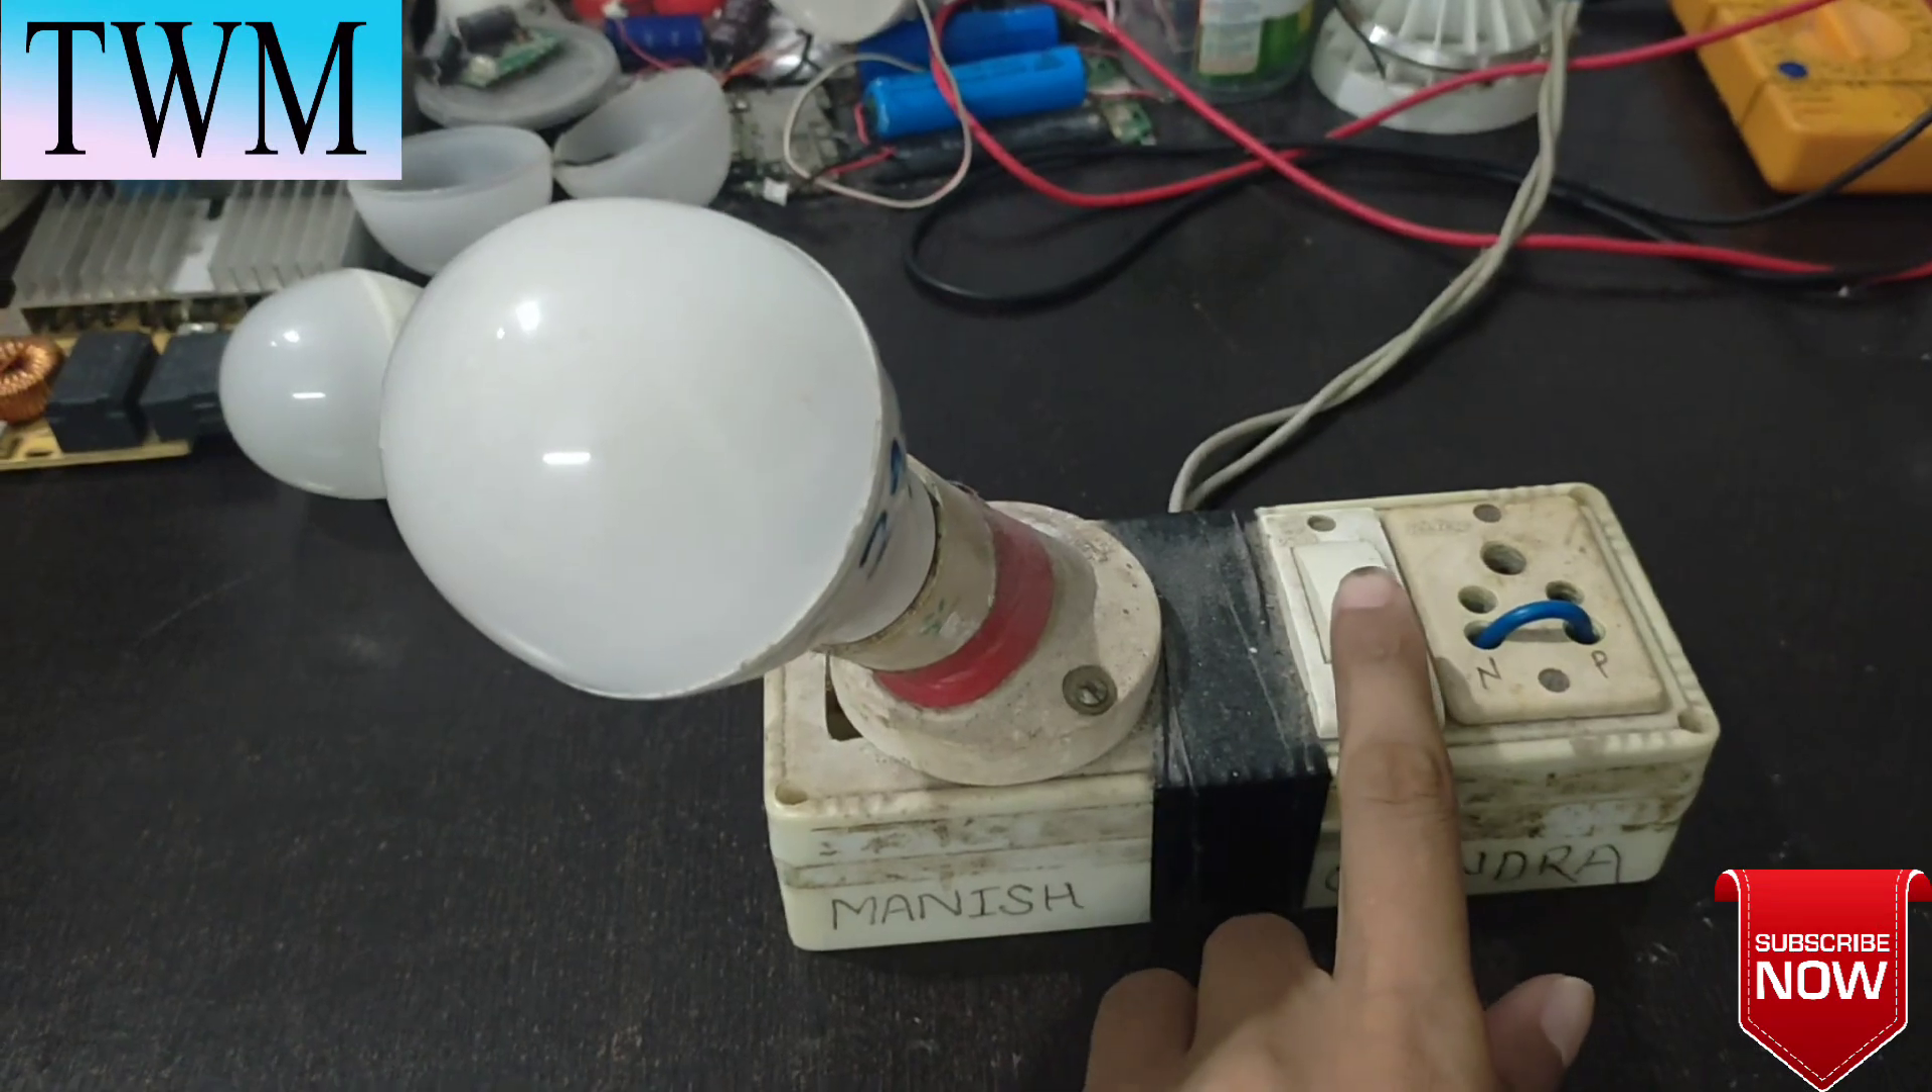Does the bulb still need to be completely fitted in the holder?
No.